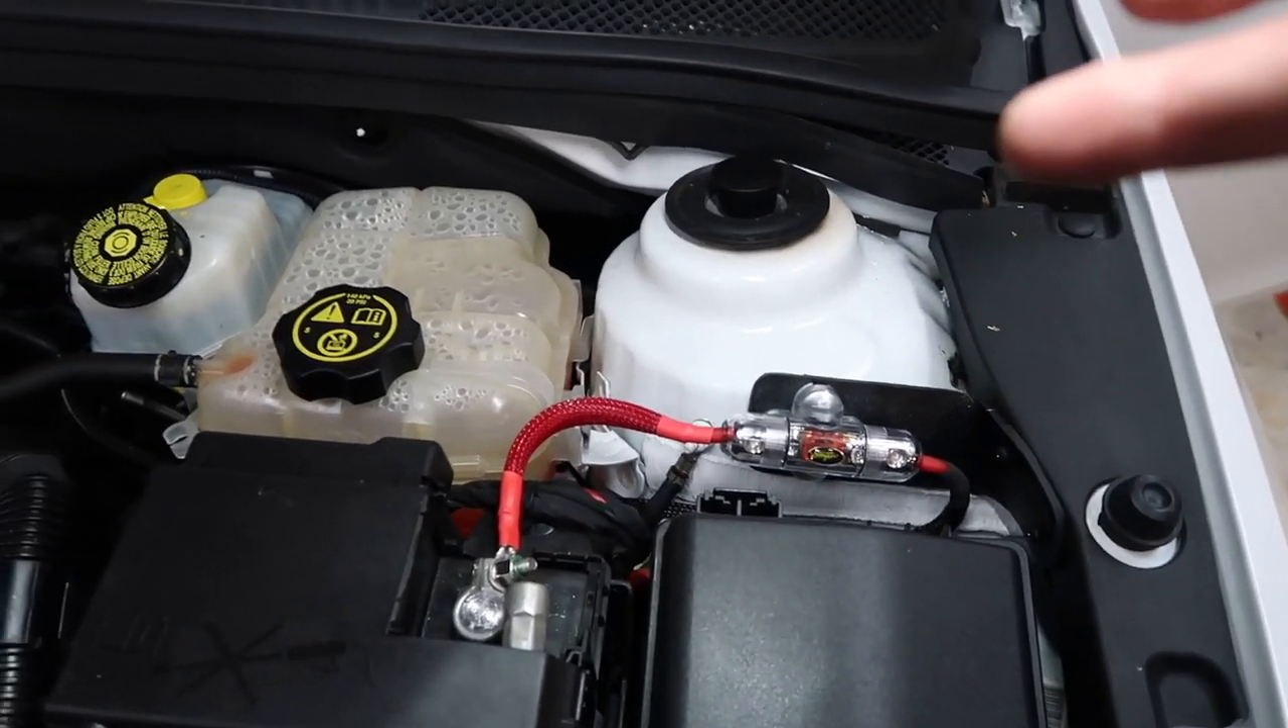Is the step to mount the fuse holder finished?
Yes.